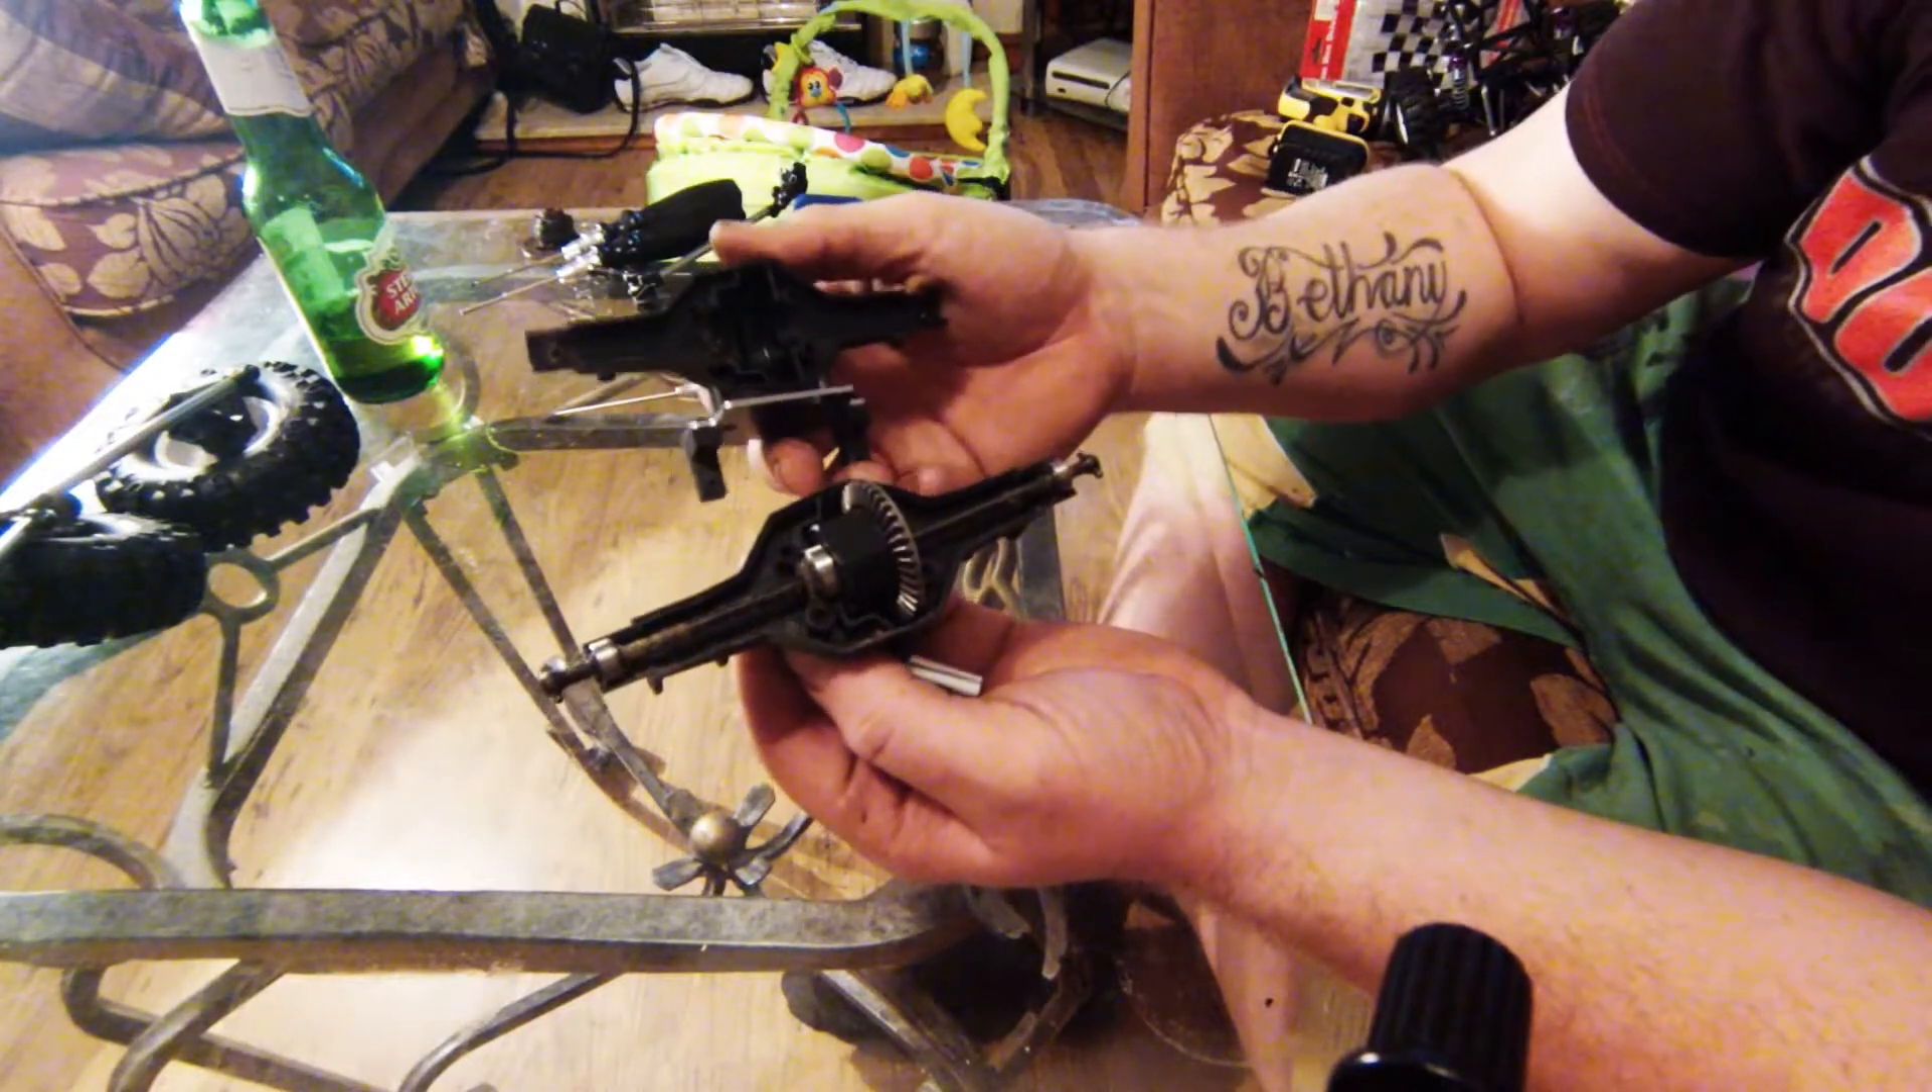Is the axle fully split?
Yes.